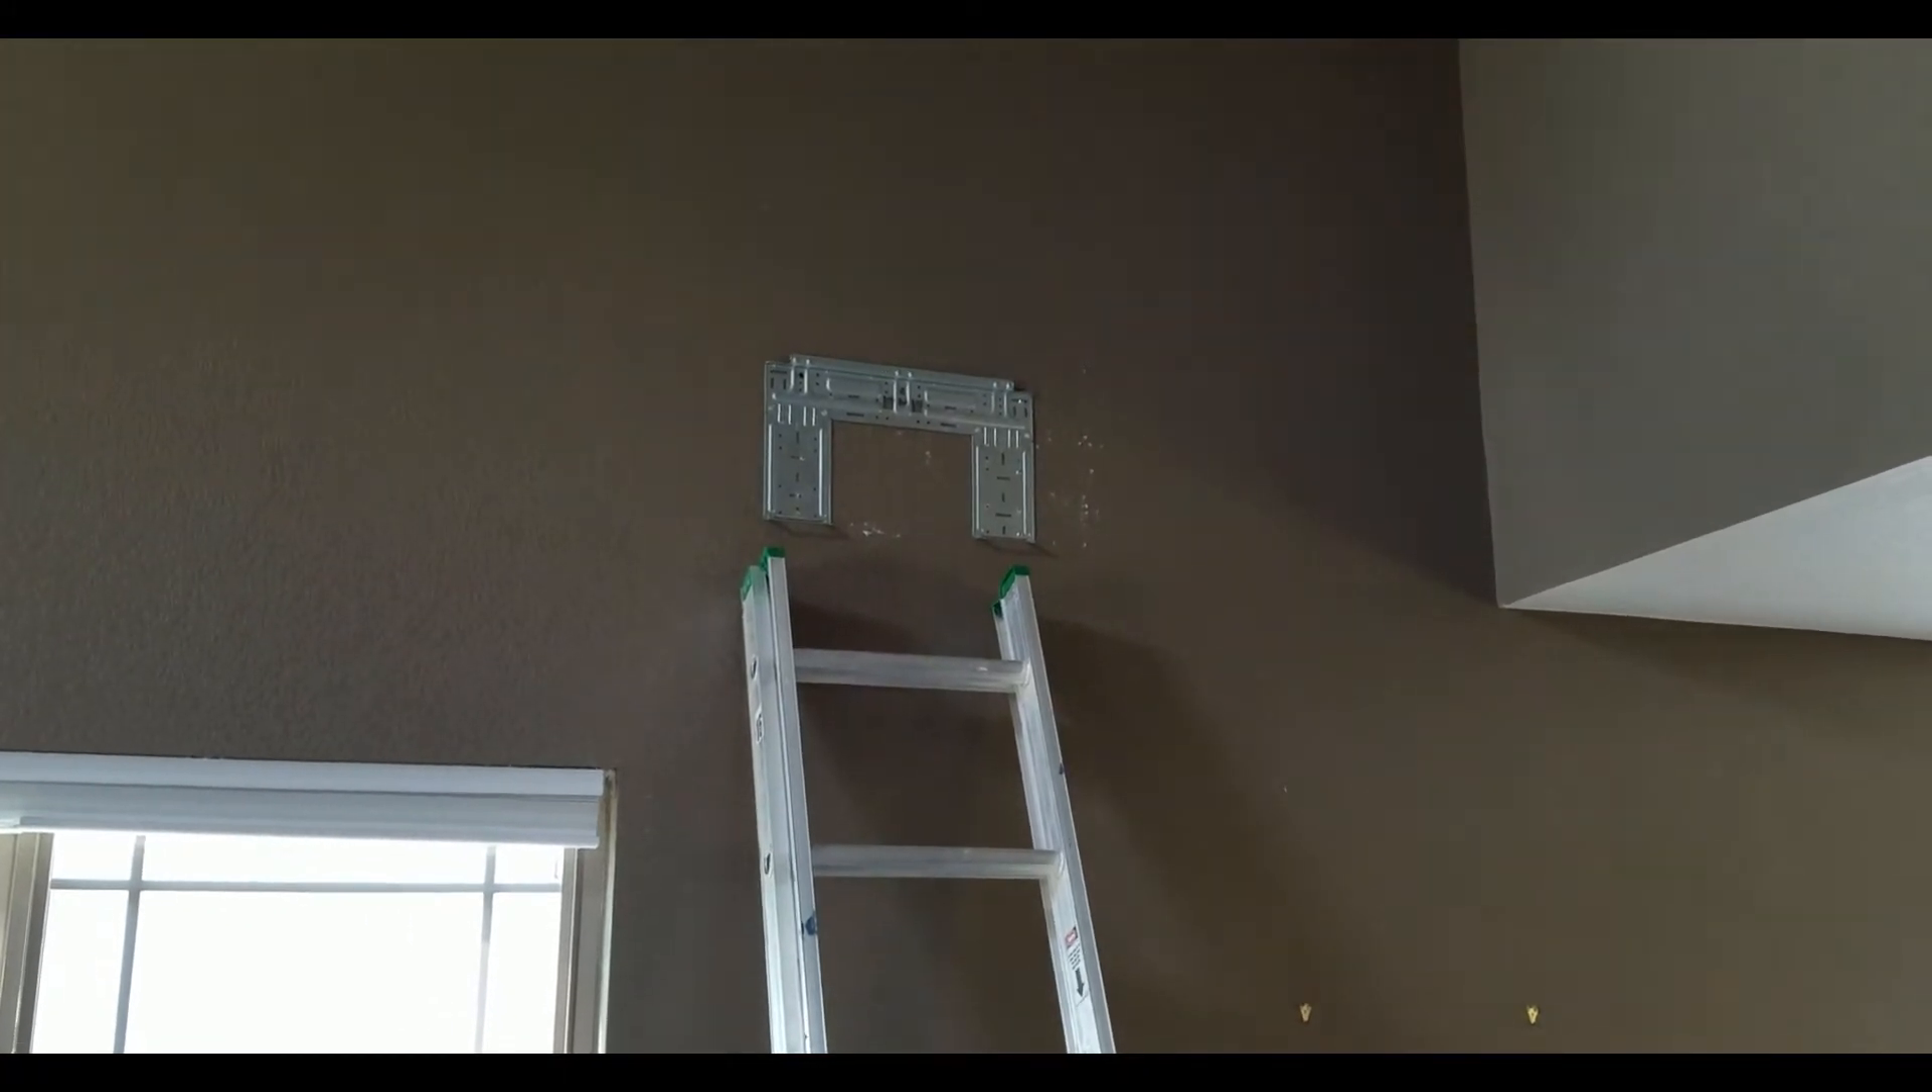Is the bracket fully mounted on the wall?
Yes.